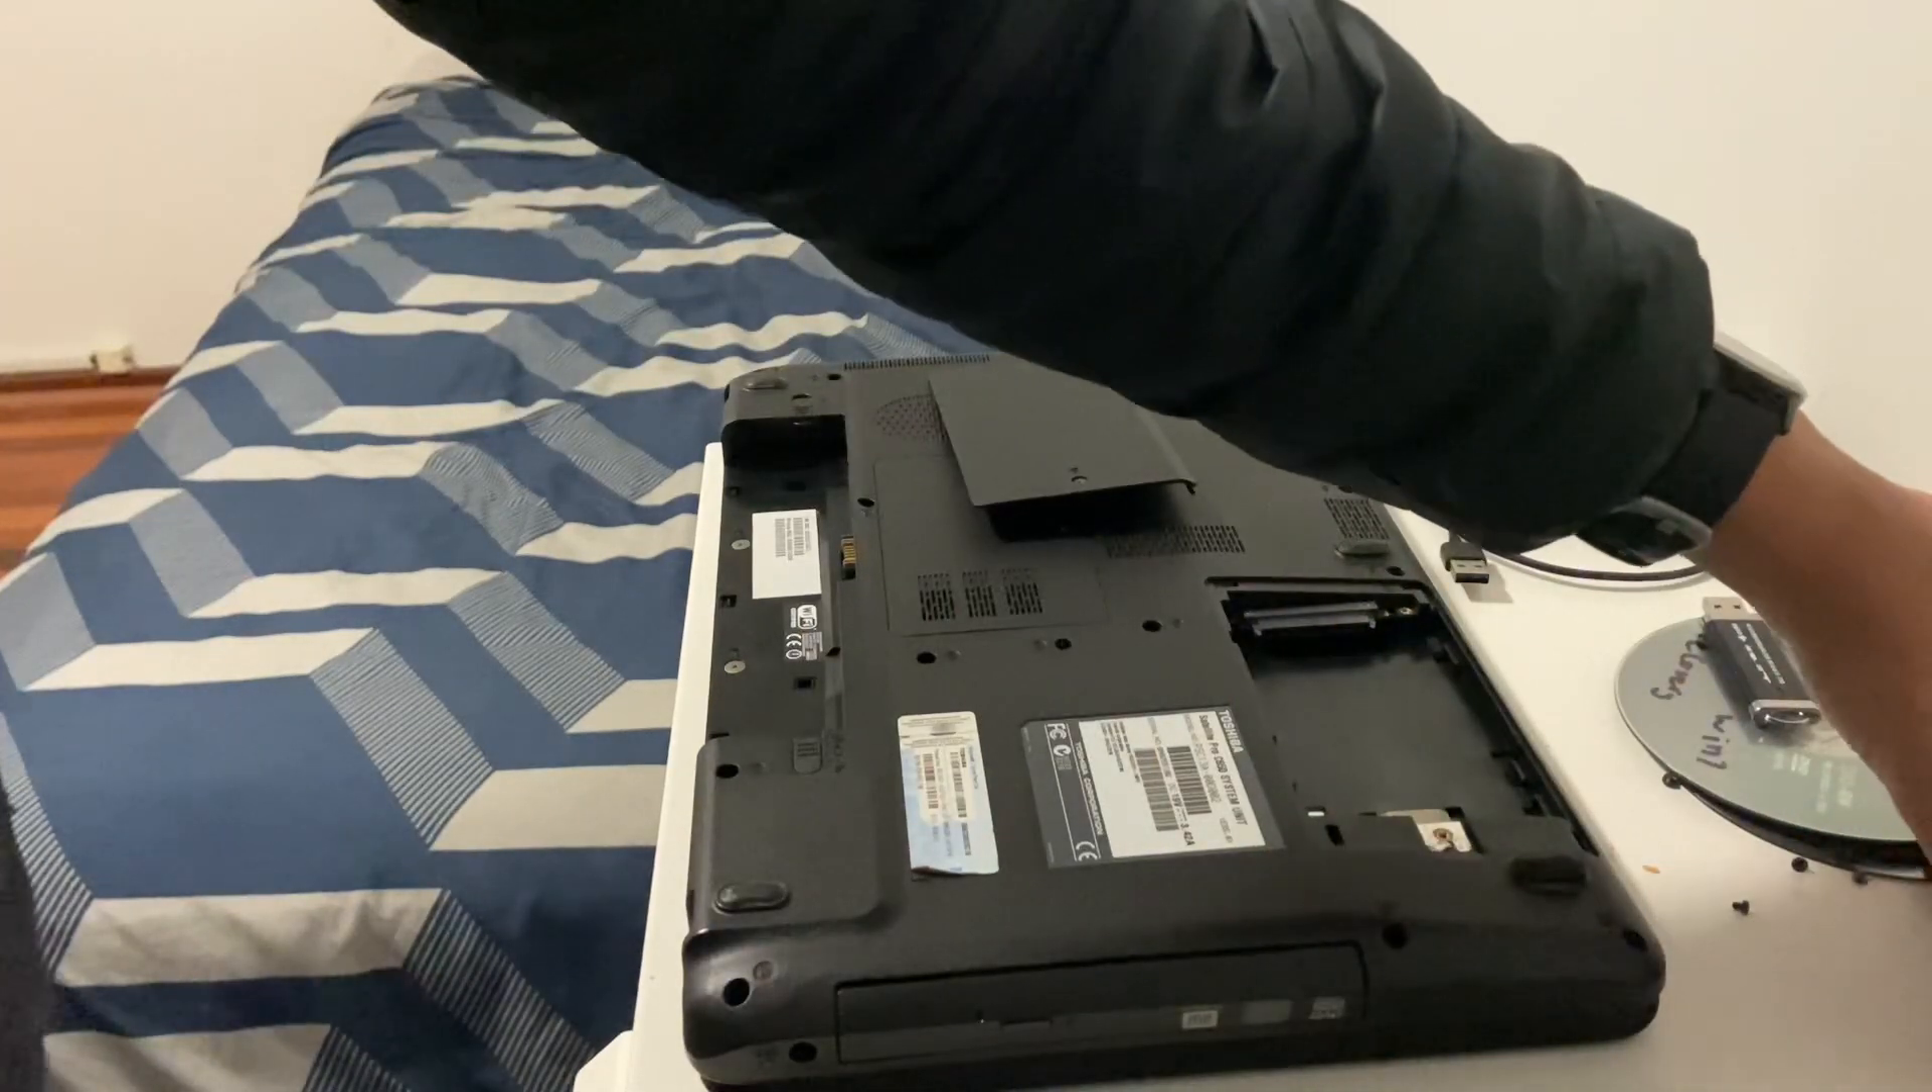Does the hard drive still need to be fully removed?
No.